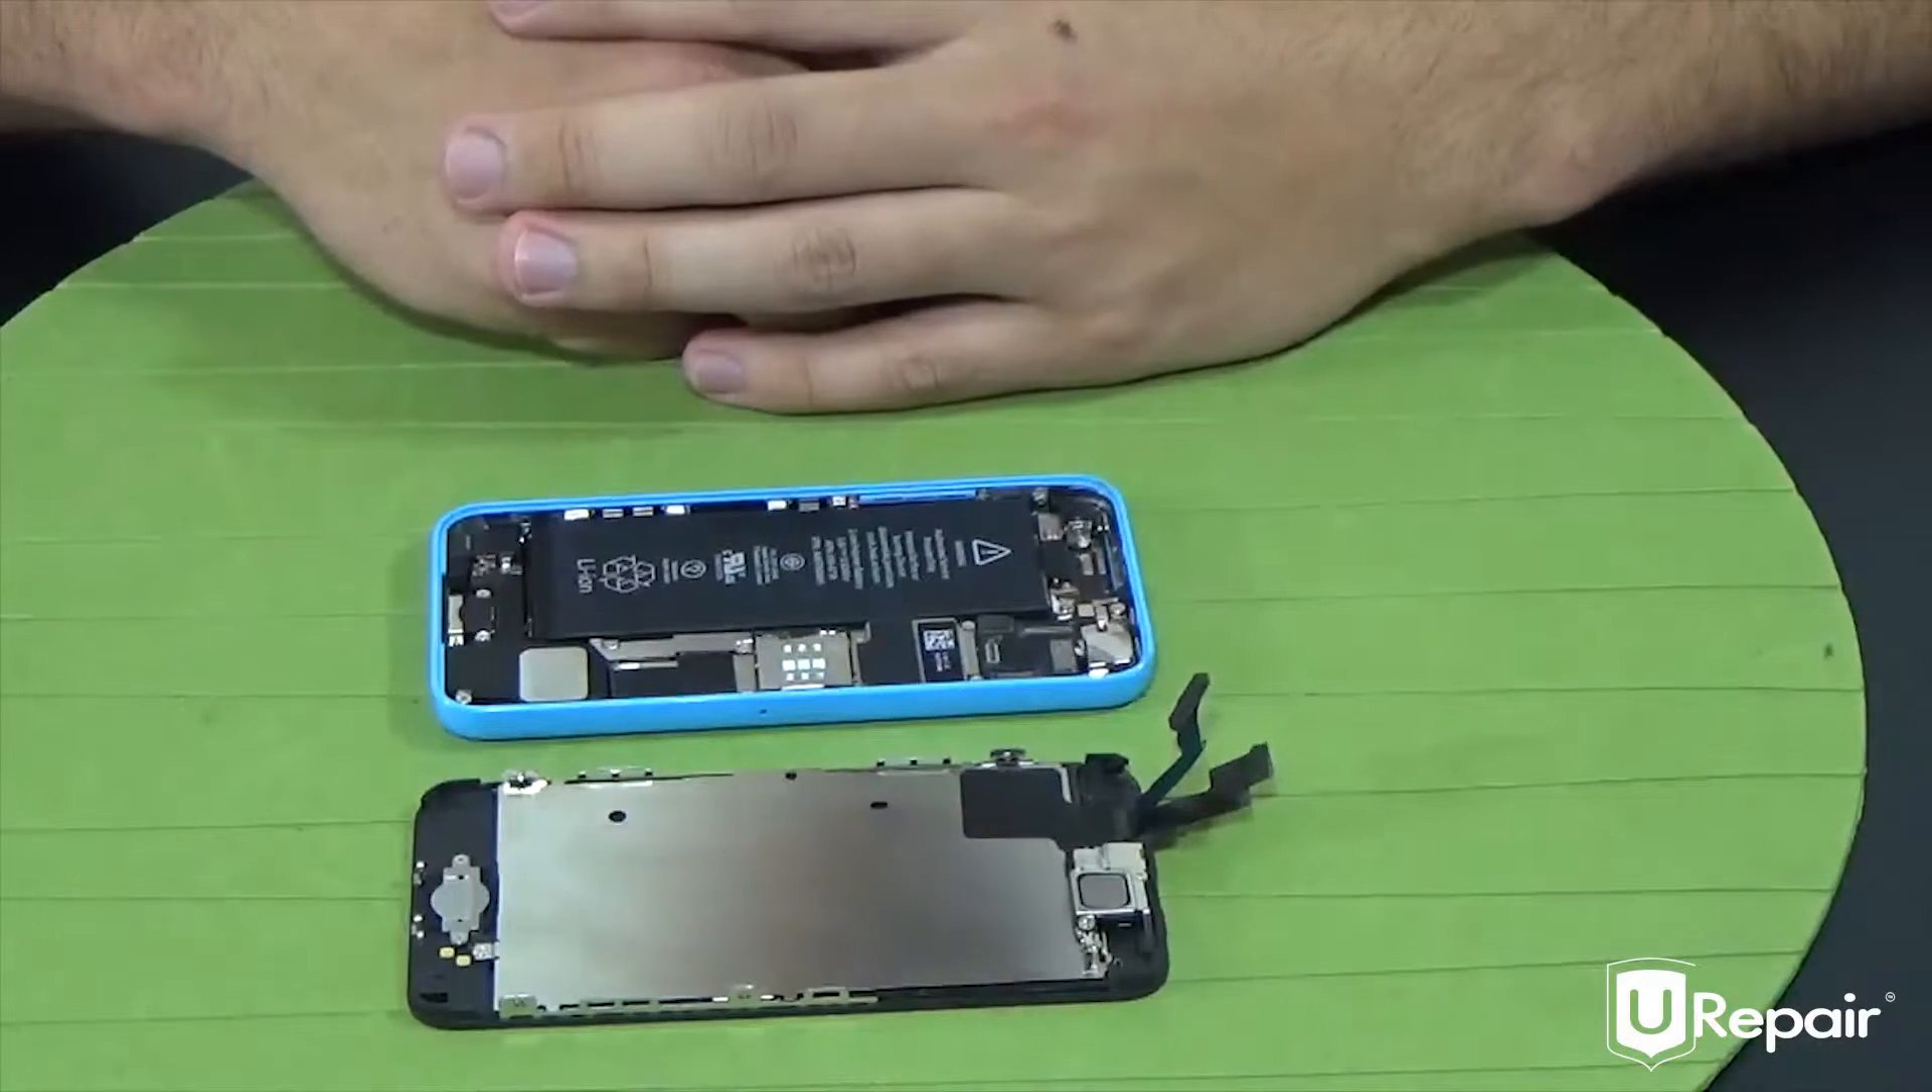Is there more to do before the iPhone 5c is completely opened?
No.